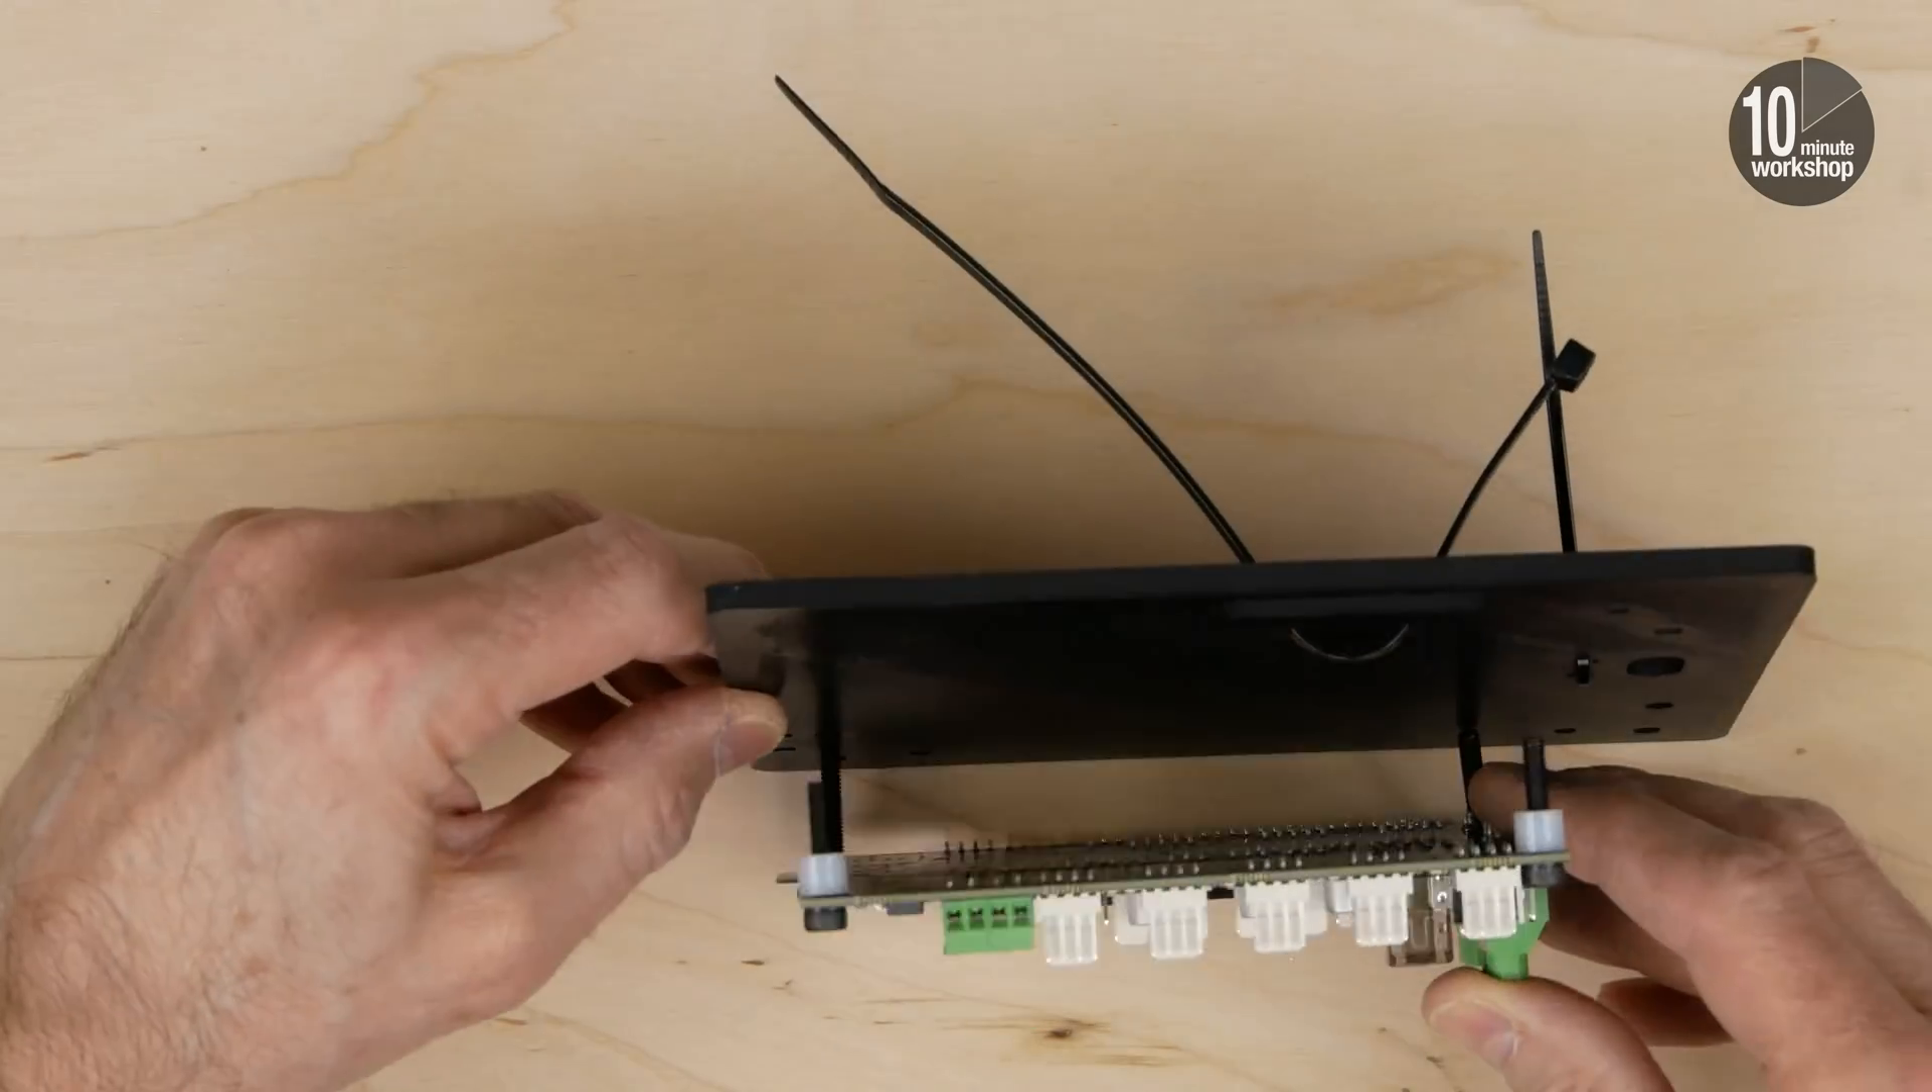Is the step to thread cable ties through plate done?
Yes.